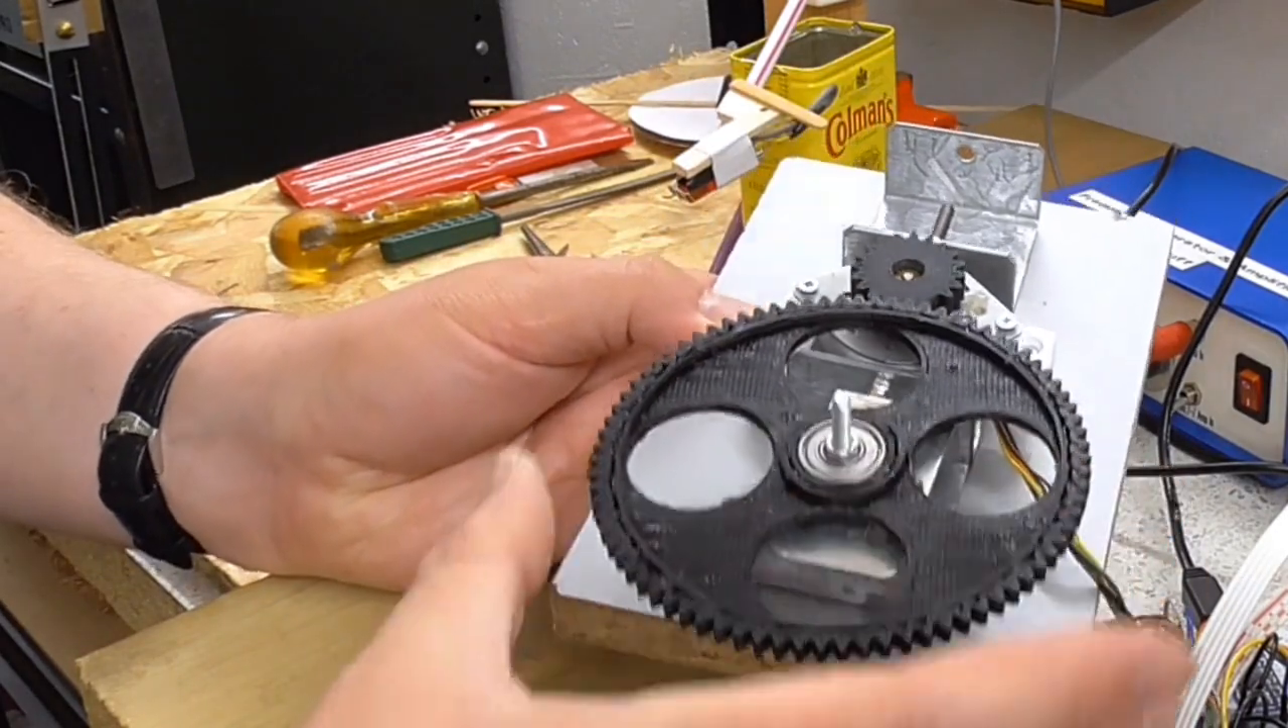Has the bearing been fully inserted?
Yes.